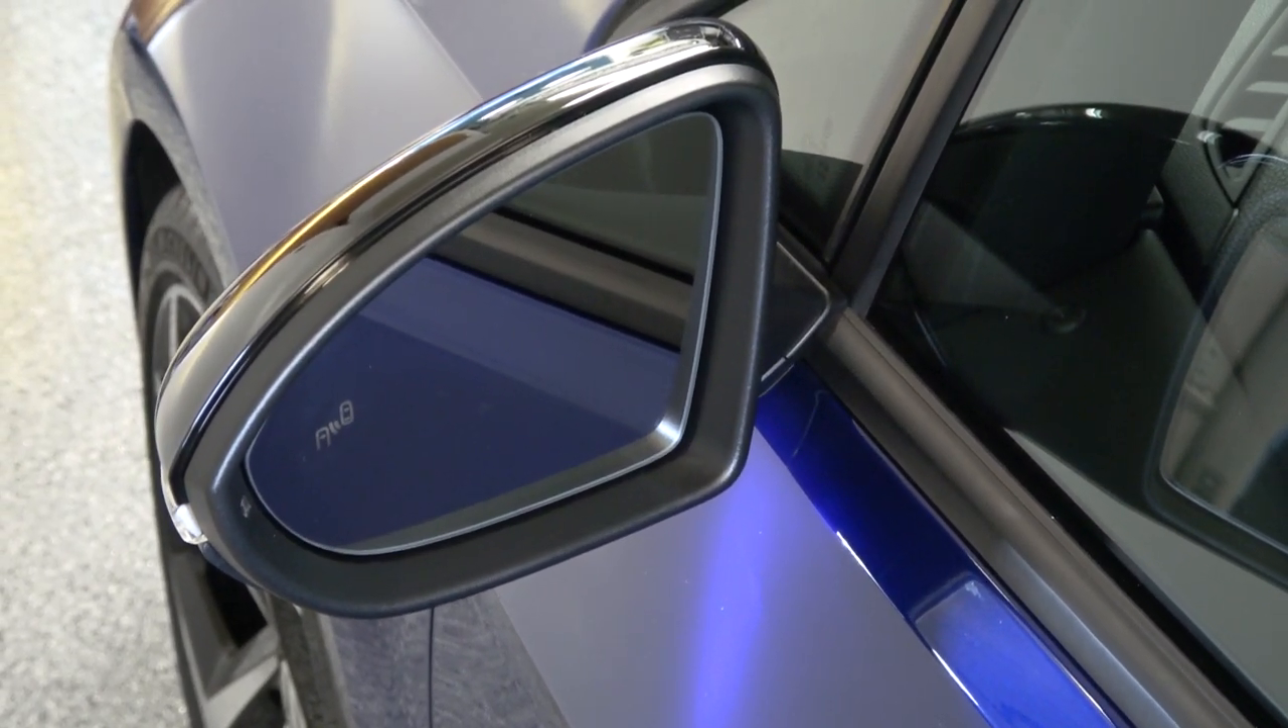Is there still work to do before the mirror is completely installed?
No.